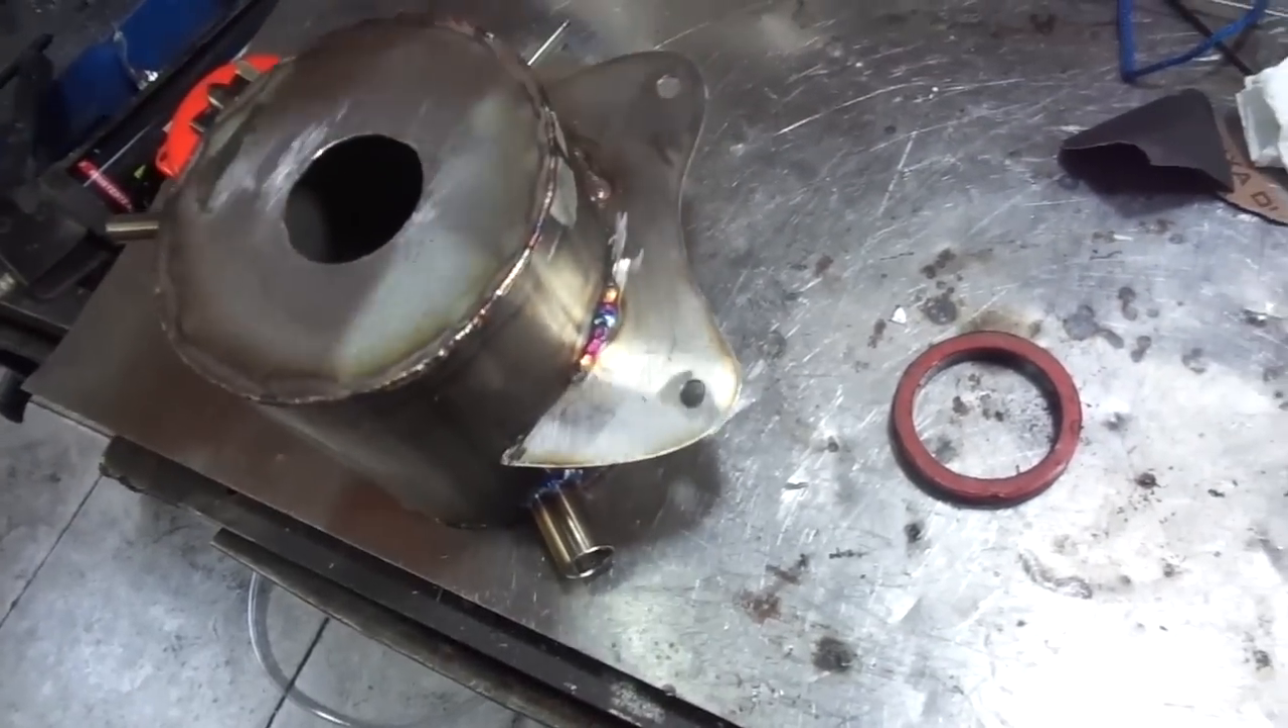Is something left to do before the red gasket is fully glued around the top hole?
Yes.